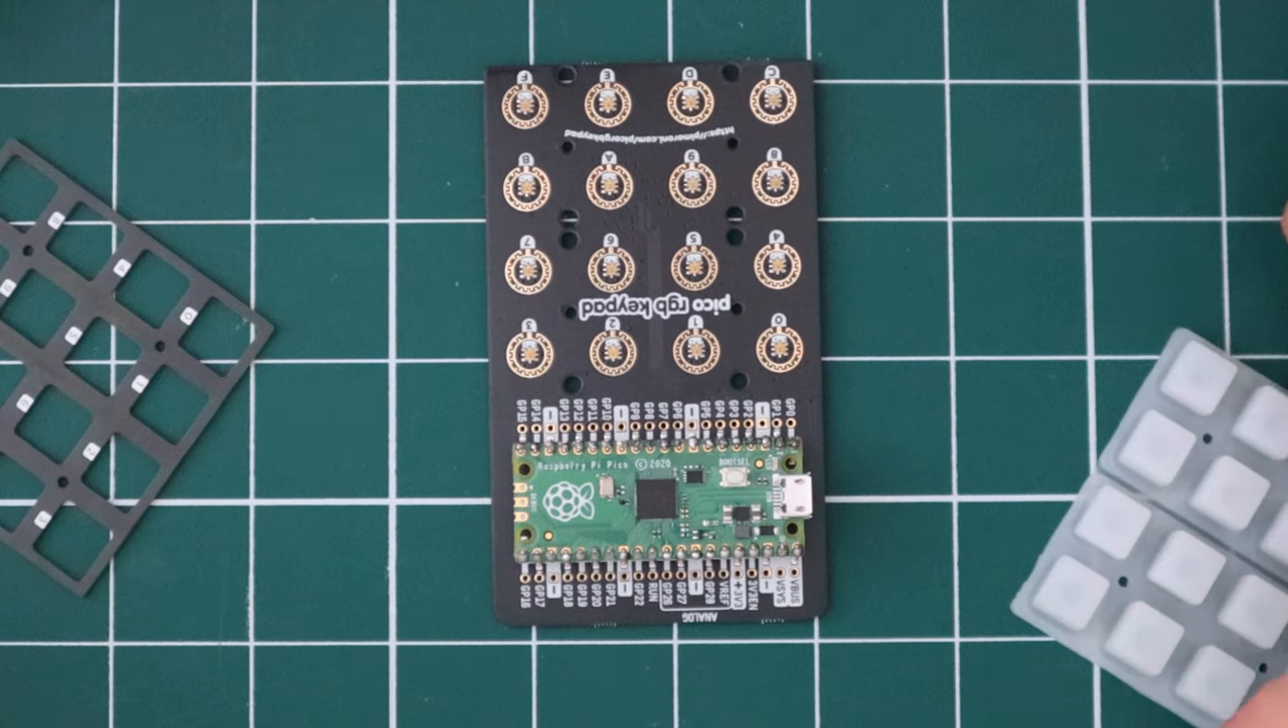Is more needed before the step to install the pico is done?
No.